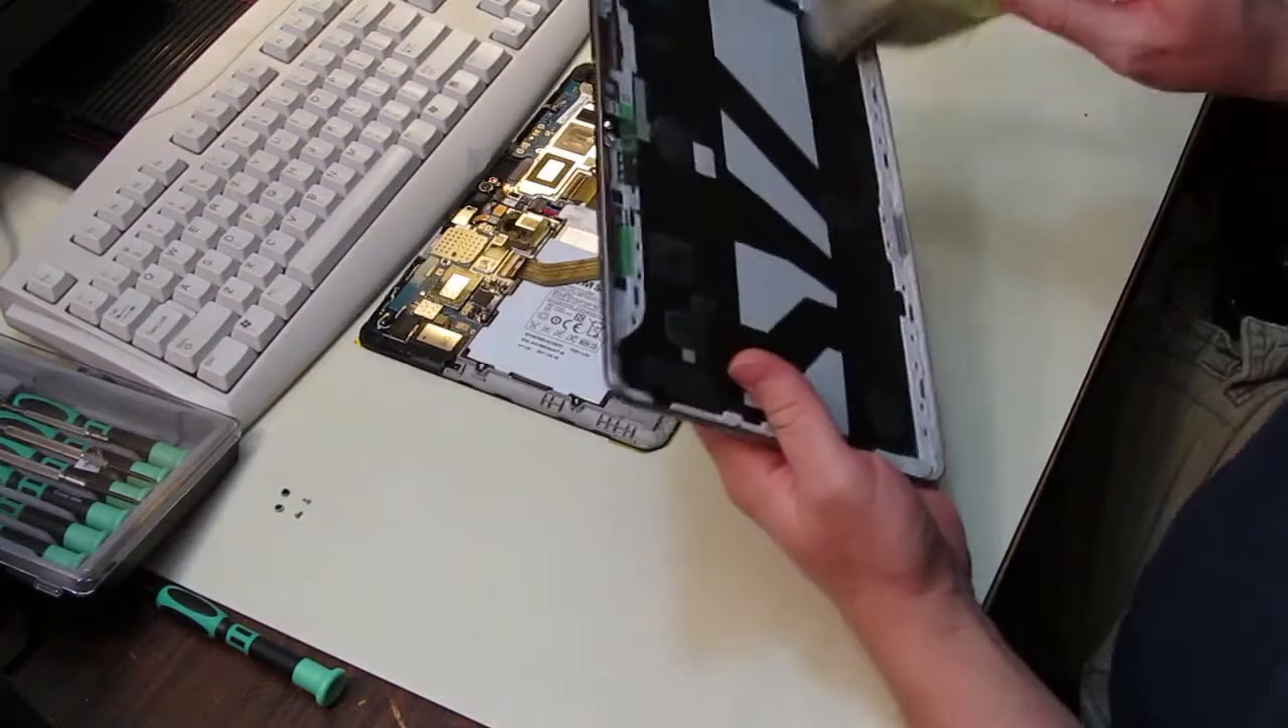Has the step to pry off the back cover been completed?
Yes.